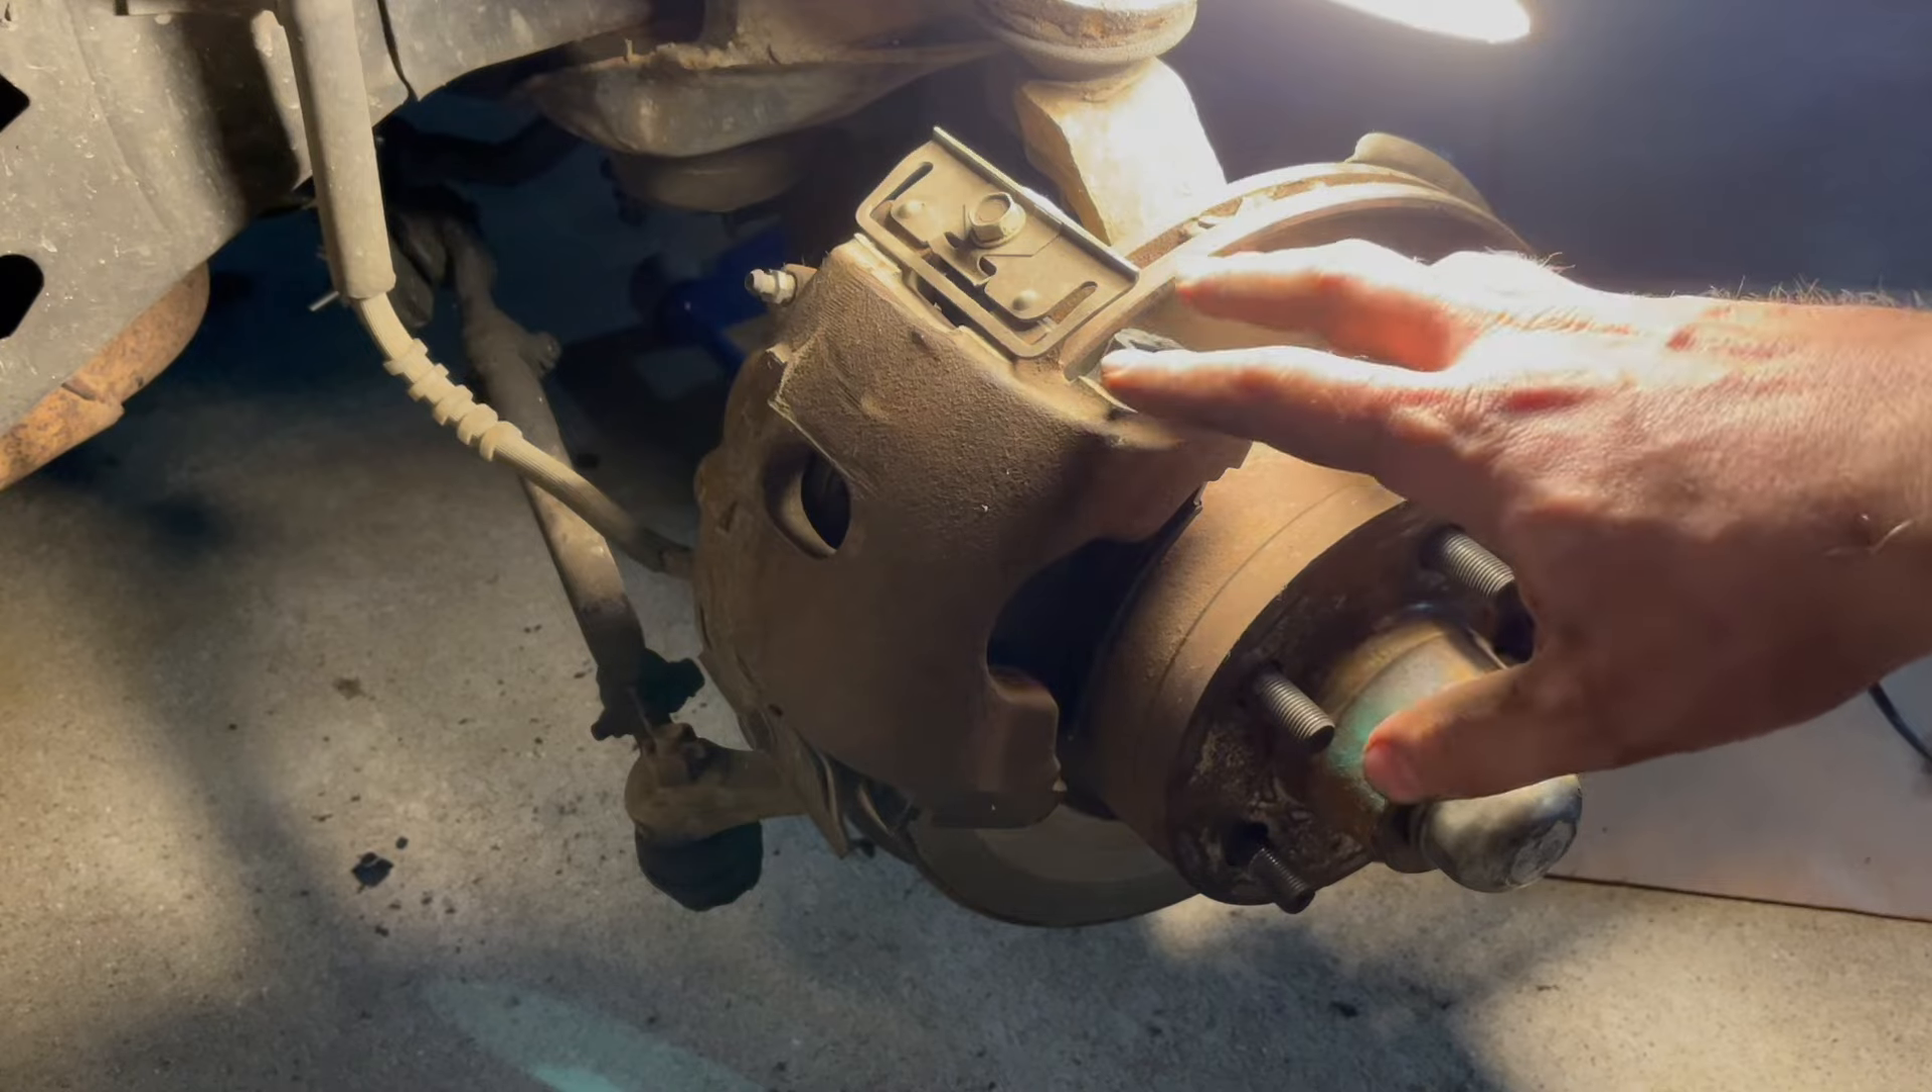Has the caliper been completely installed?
Yes.